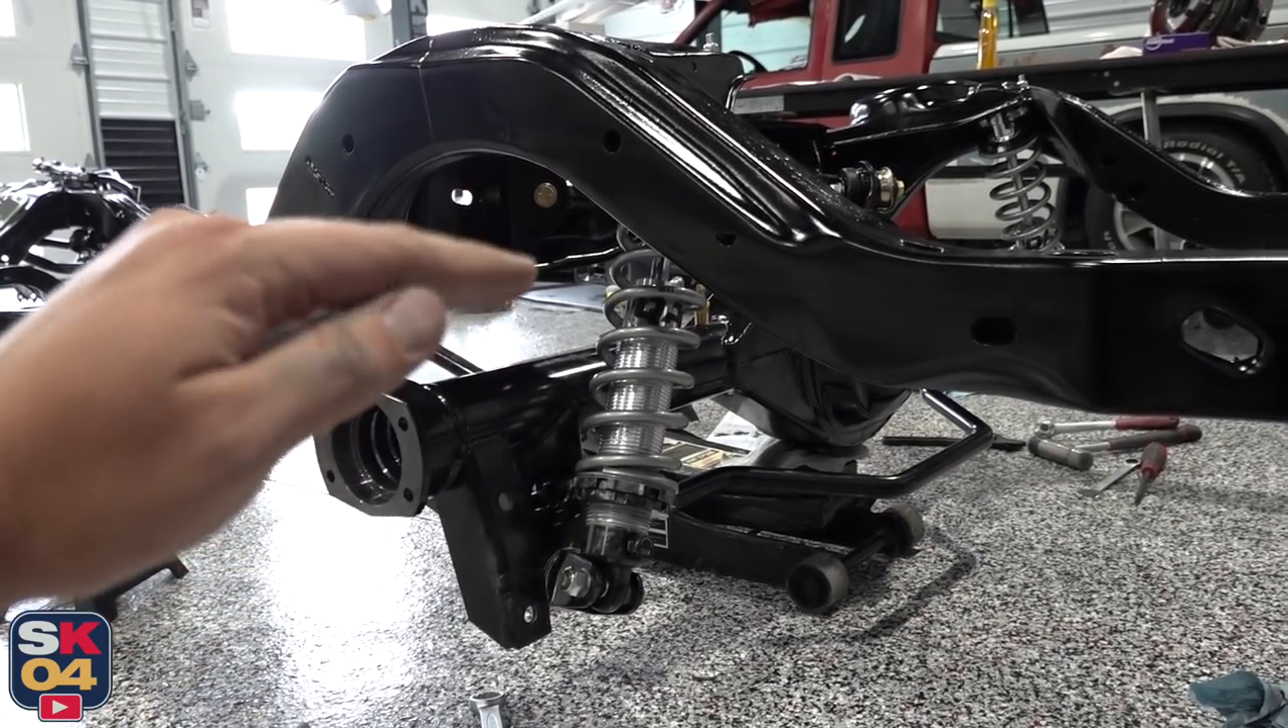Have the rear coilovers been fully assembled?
Yes.